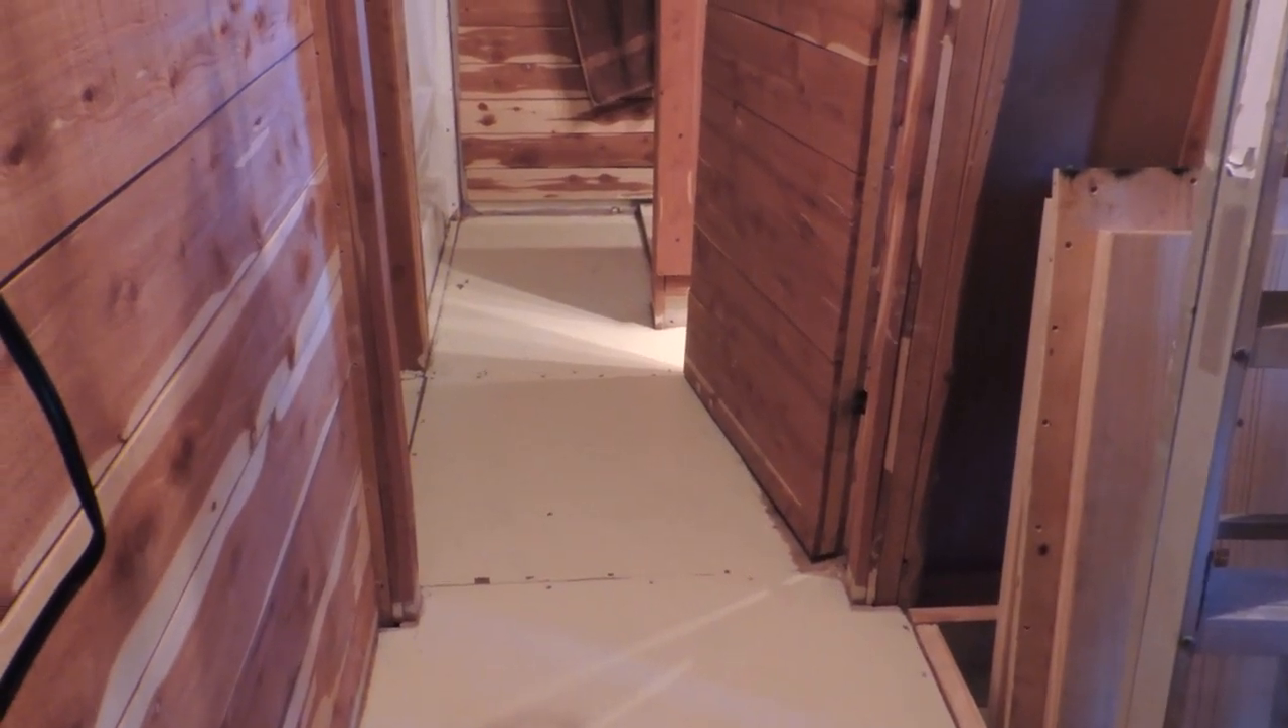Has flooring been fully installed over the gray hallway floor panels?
No.